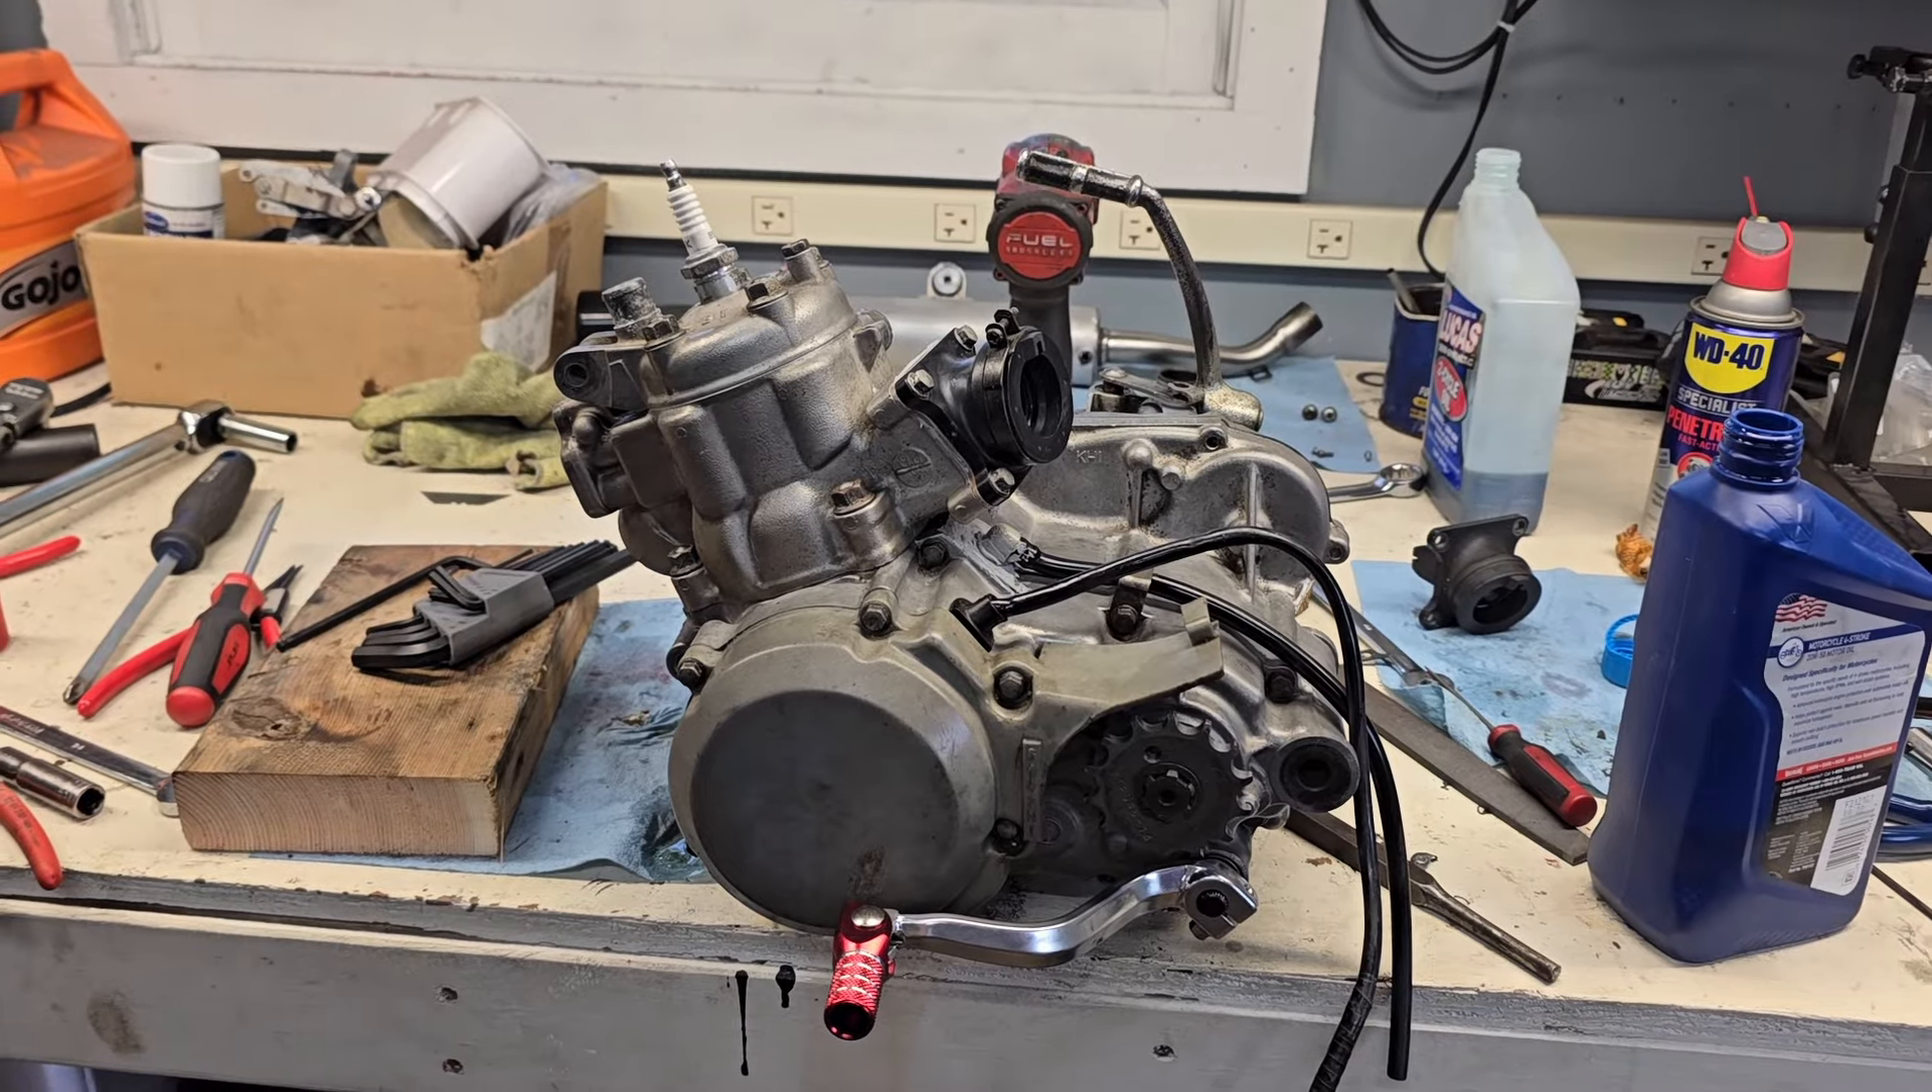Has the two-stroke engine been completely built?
Yes.